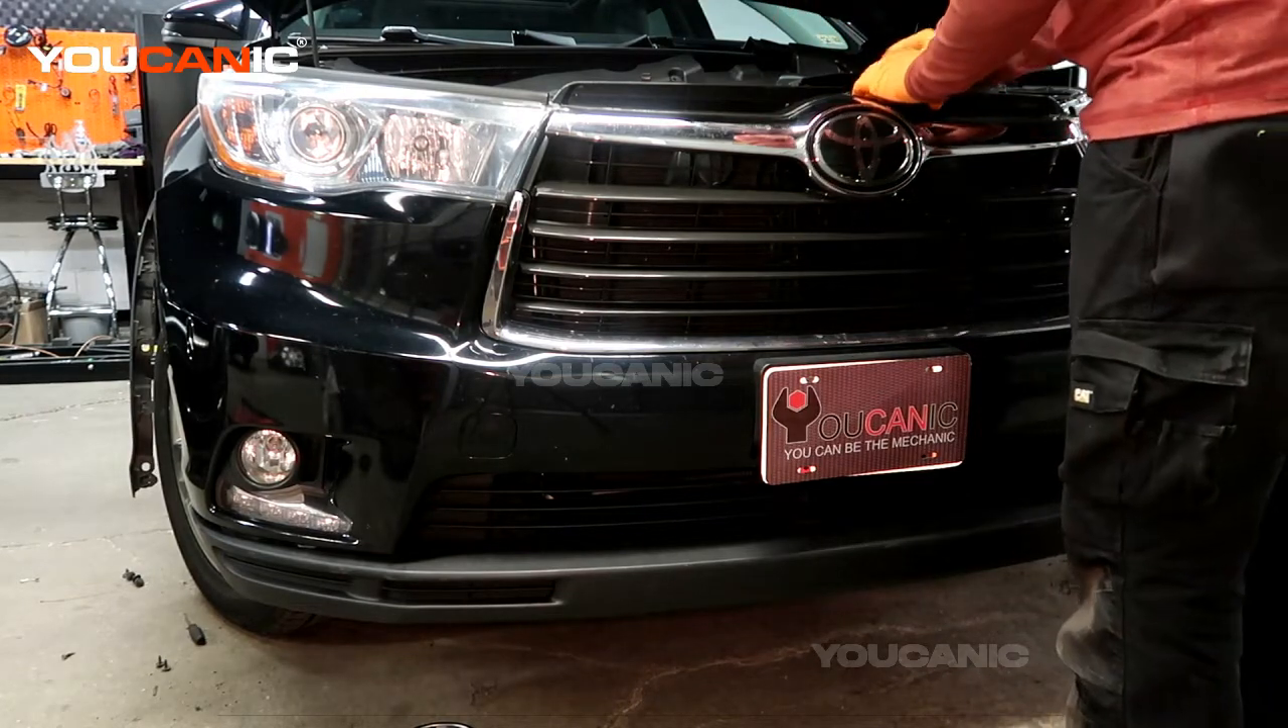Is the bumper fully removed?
No.